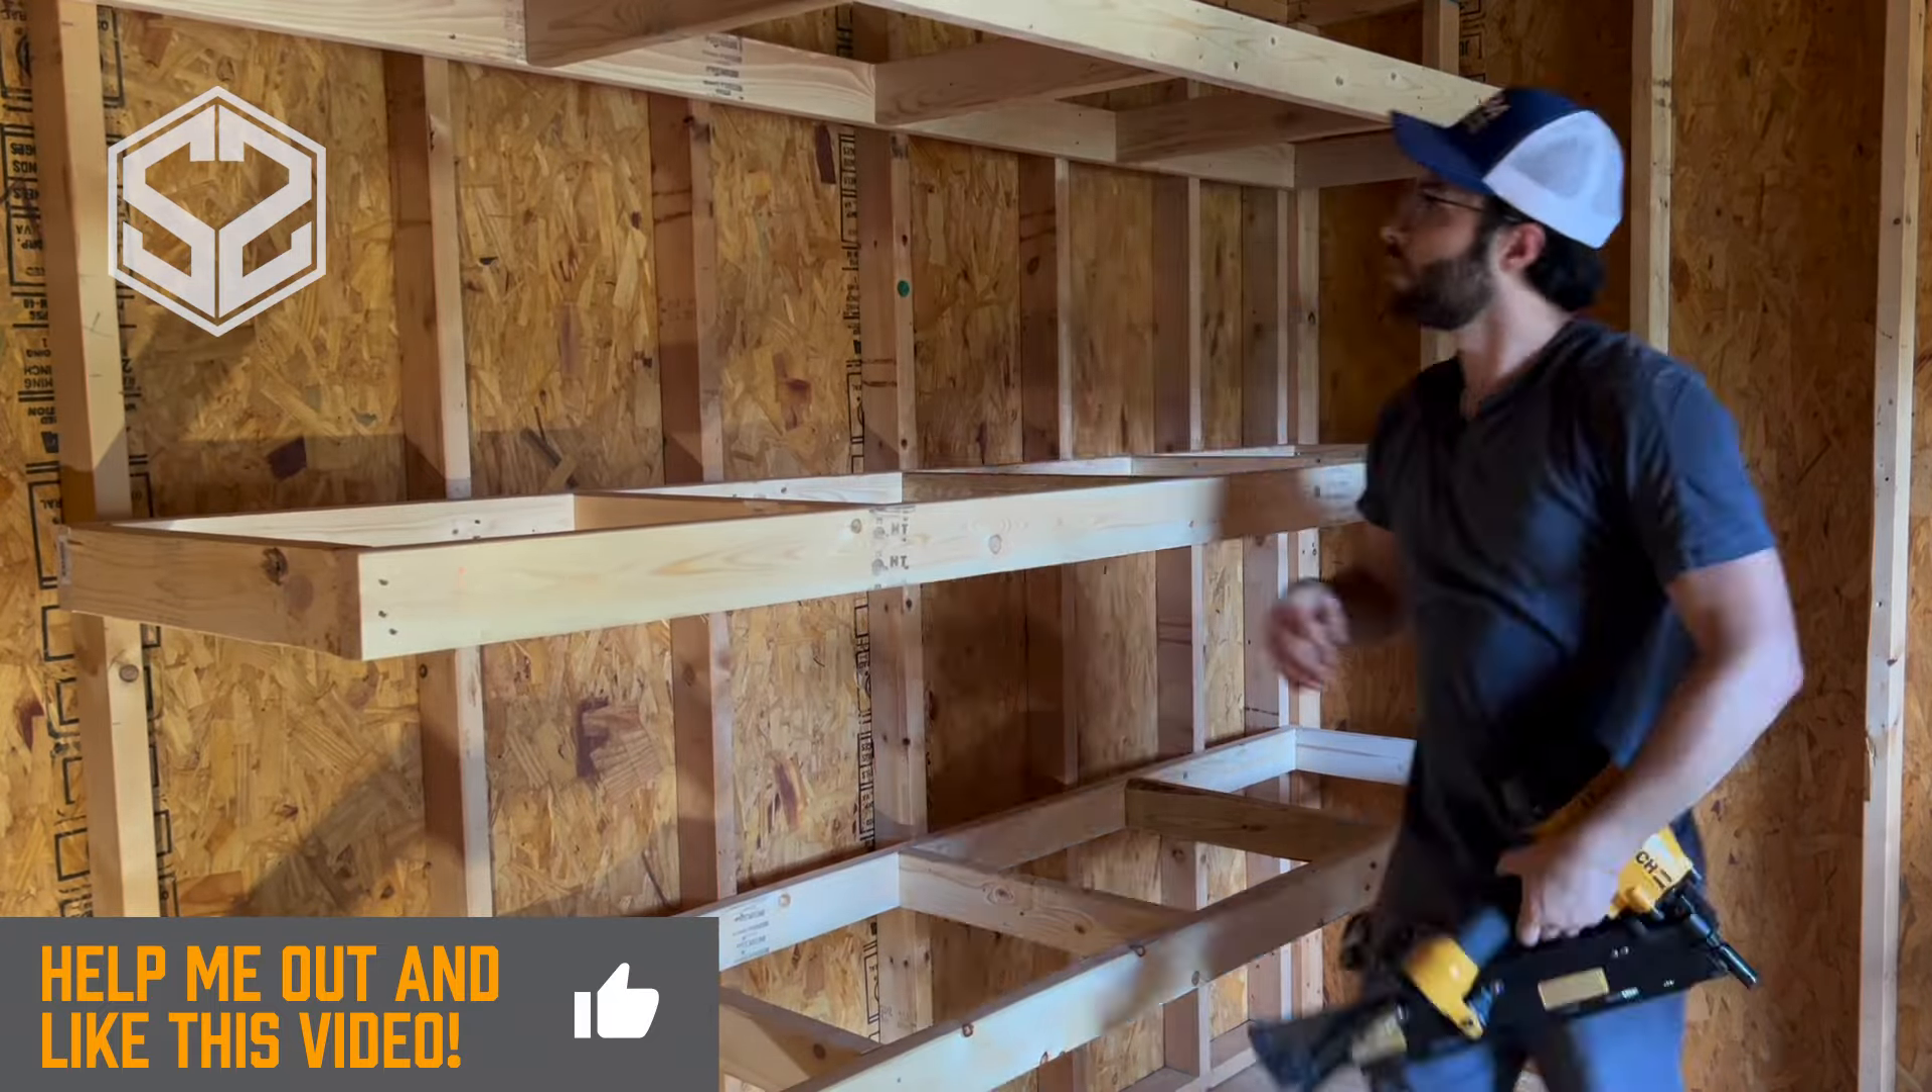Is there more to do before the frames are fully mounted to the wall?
No.